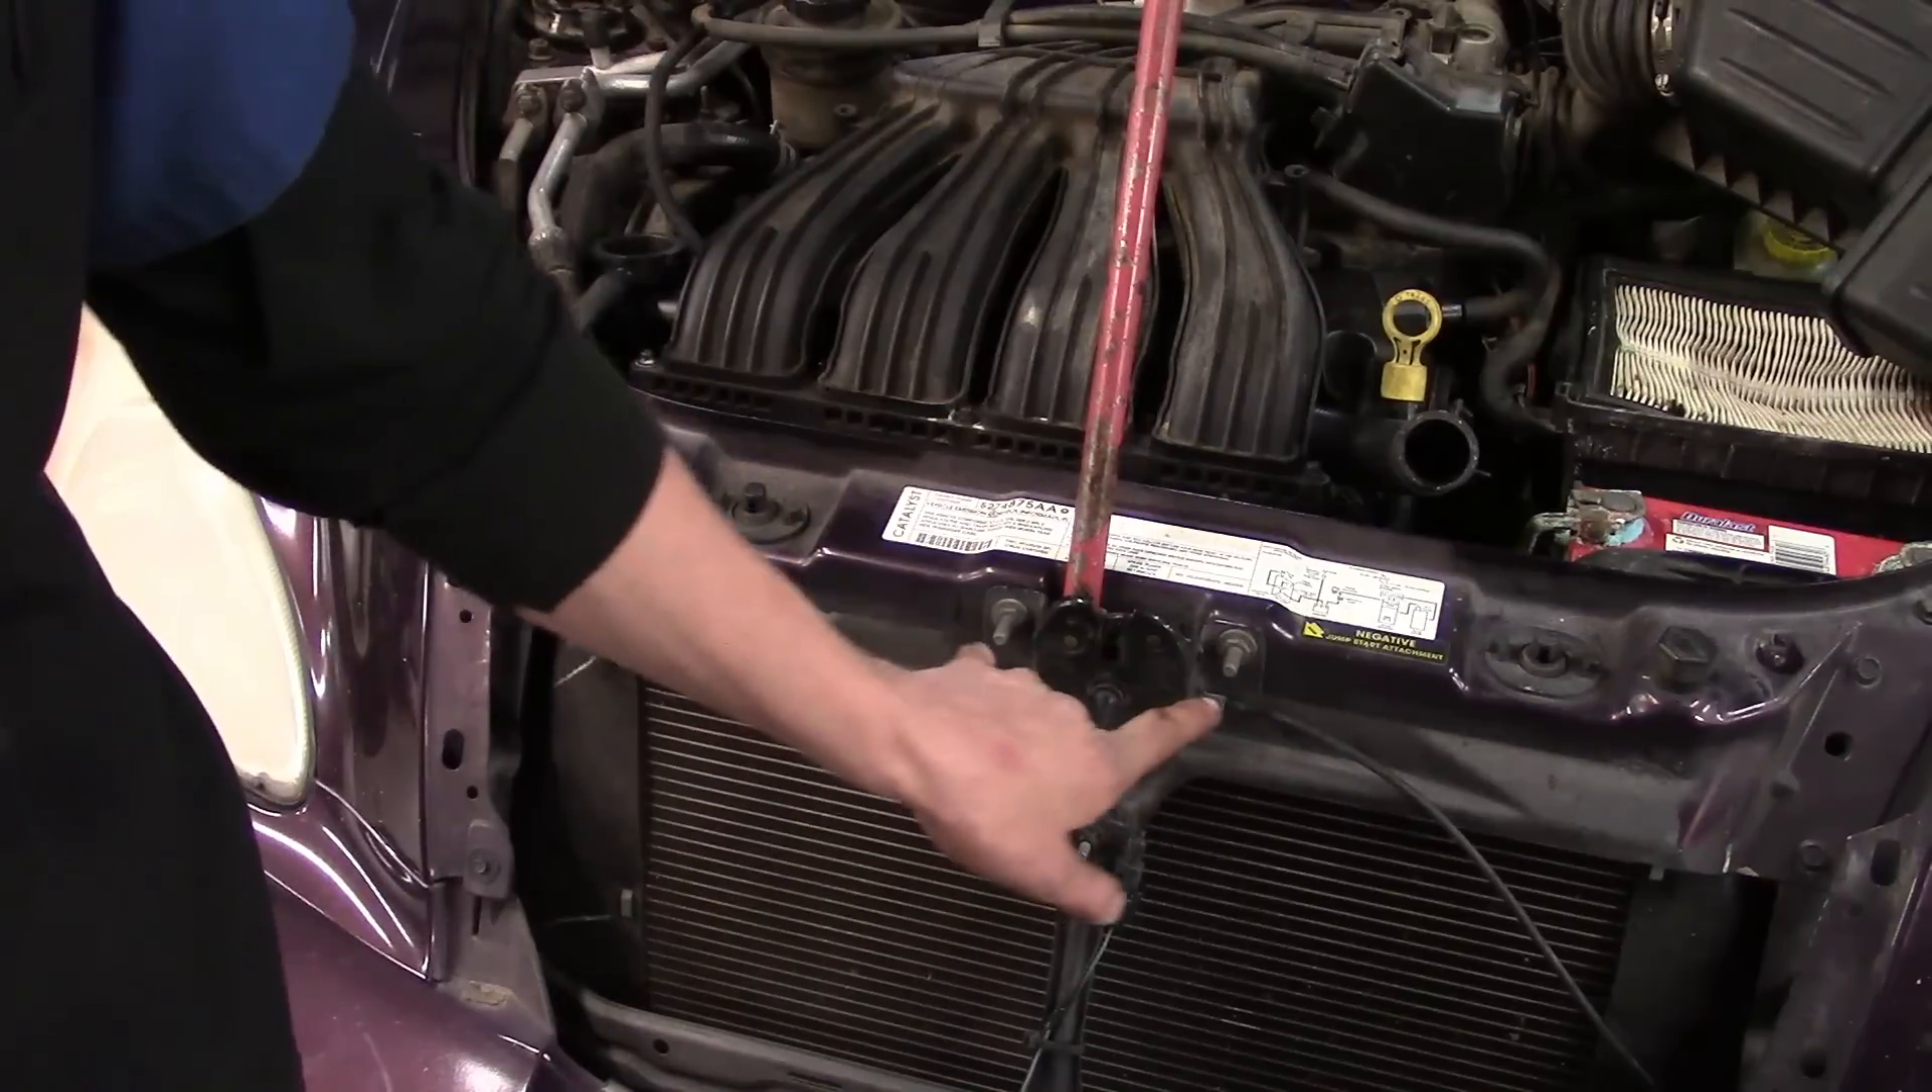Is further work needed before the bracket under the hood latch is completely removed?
Yes.